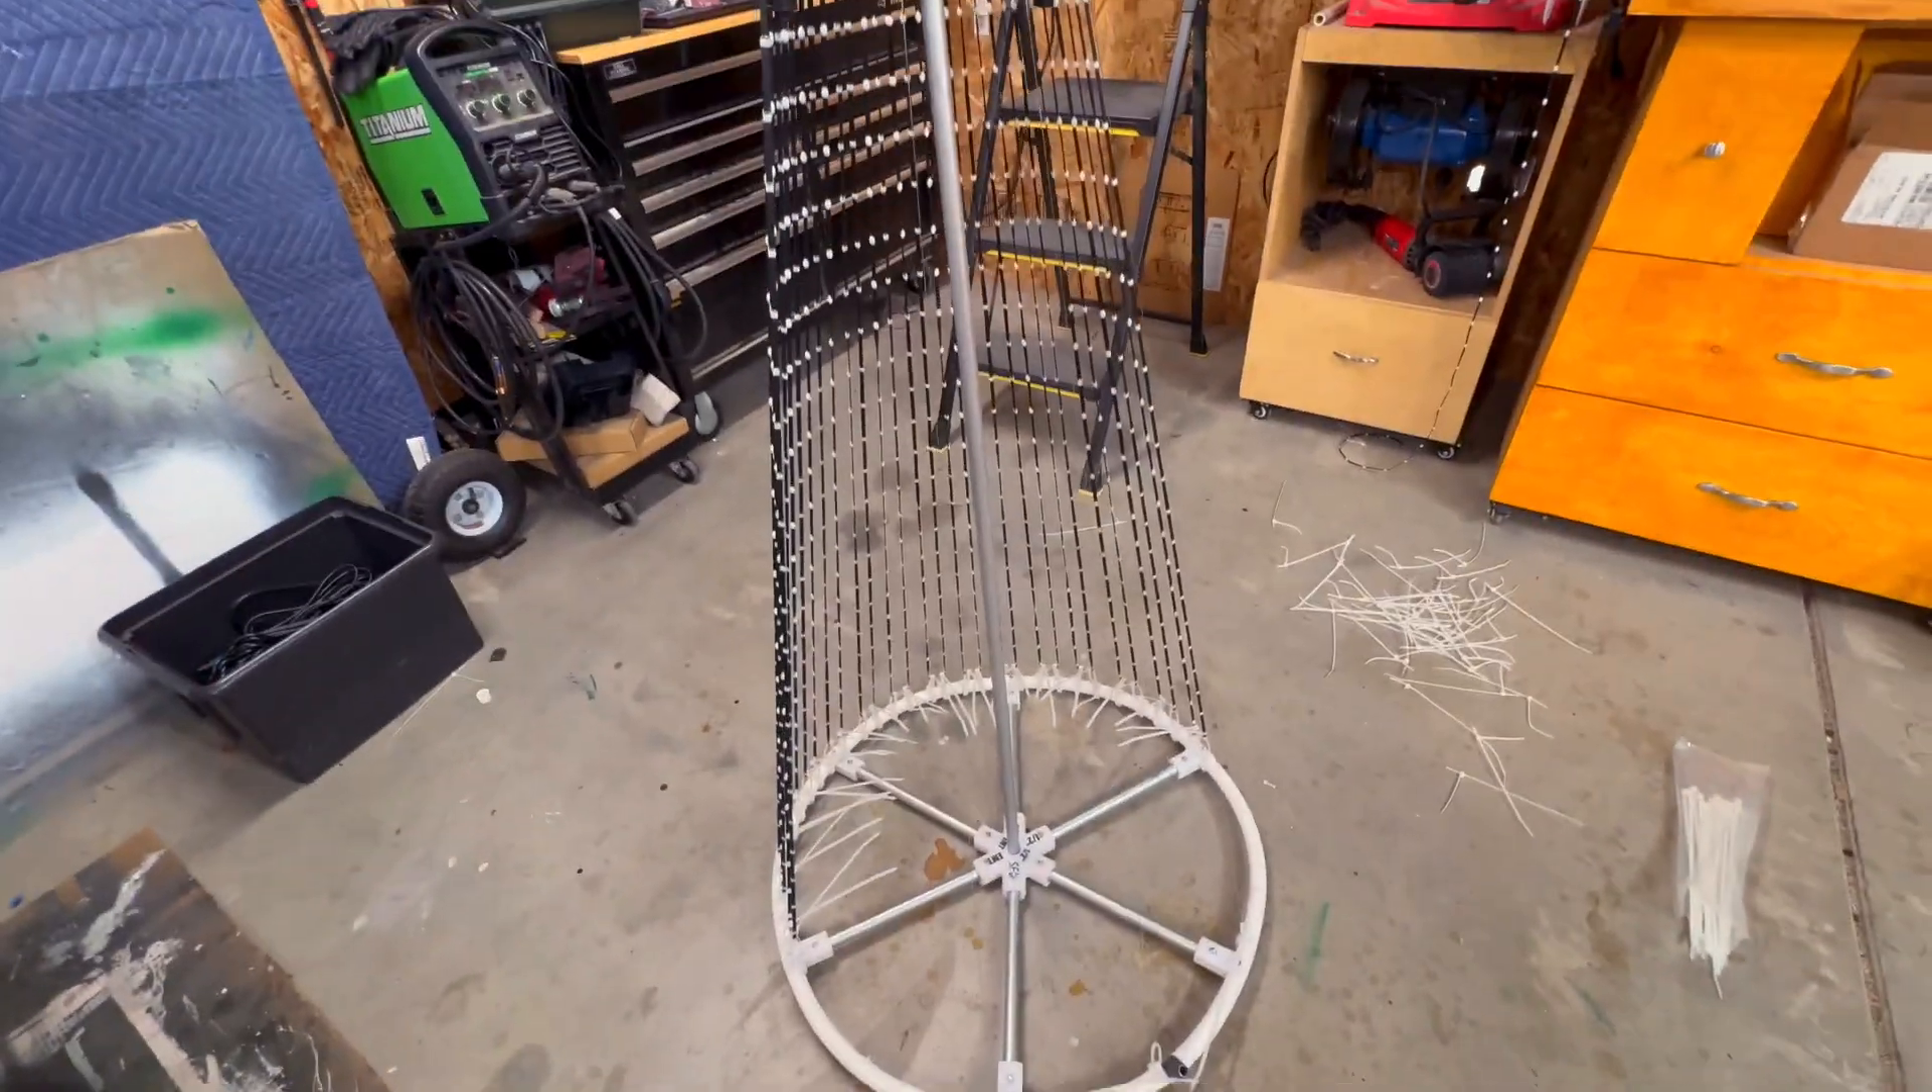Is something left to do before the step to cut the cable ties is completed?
Yes.